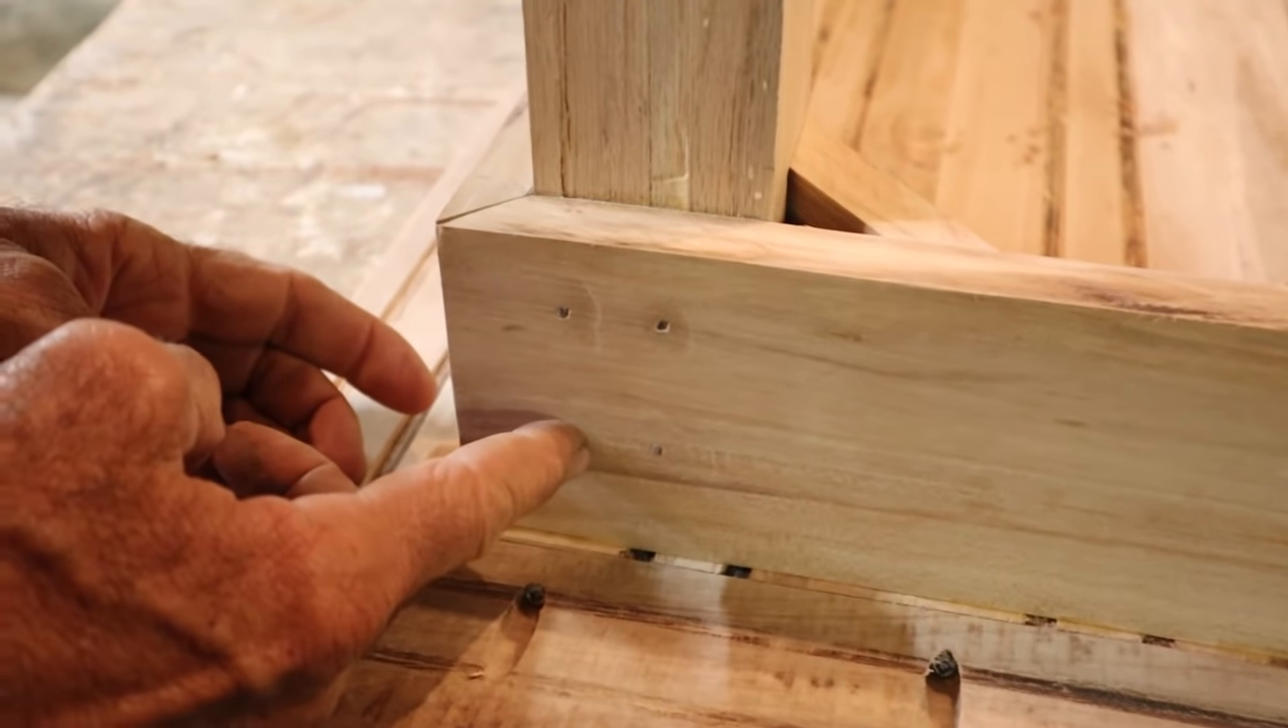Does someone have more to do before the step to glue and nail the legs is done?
No.